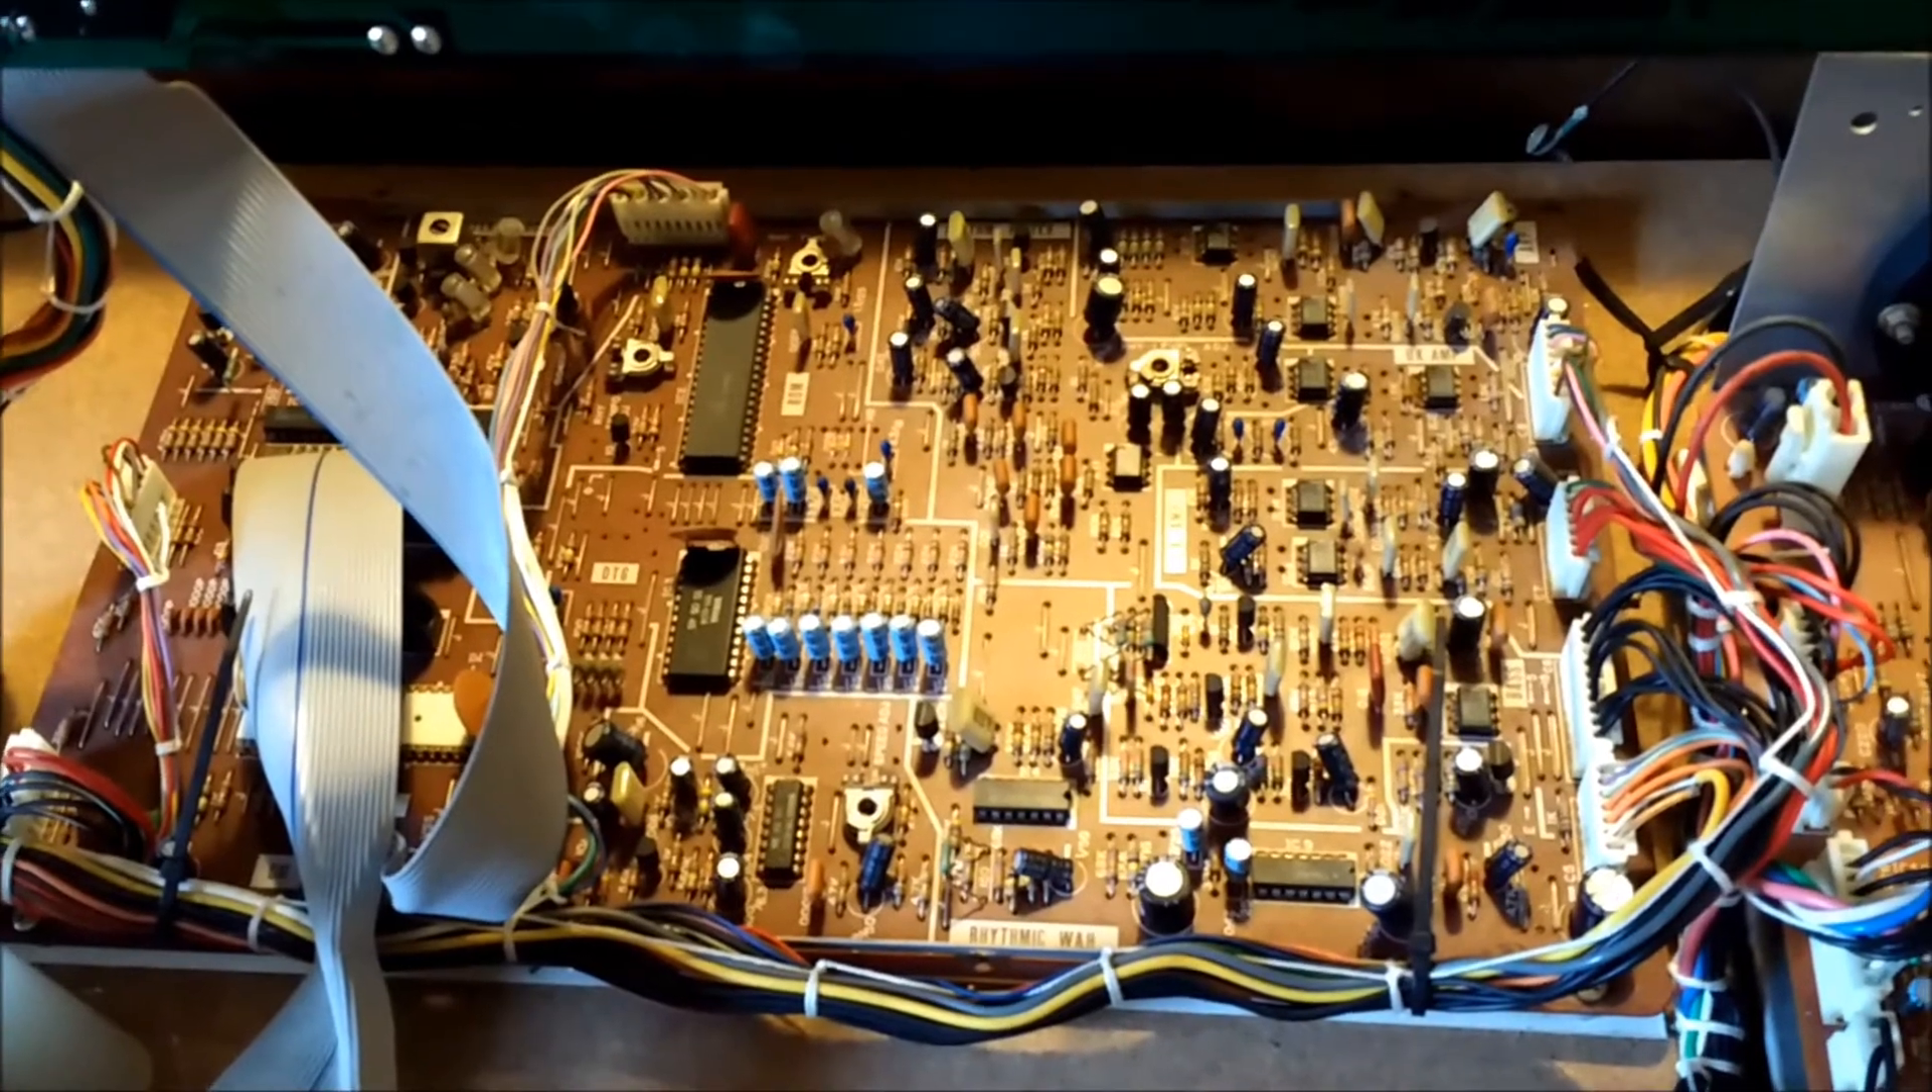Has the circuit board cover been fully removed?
Yes.